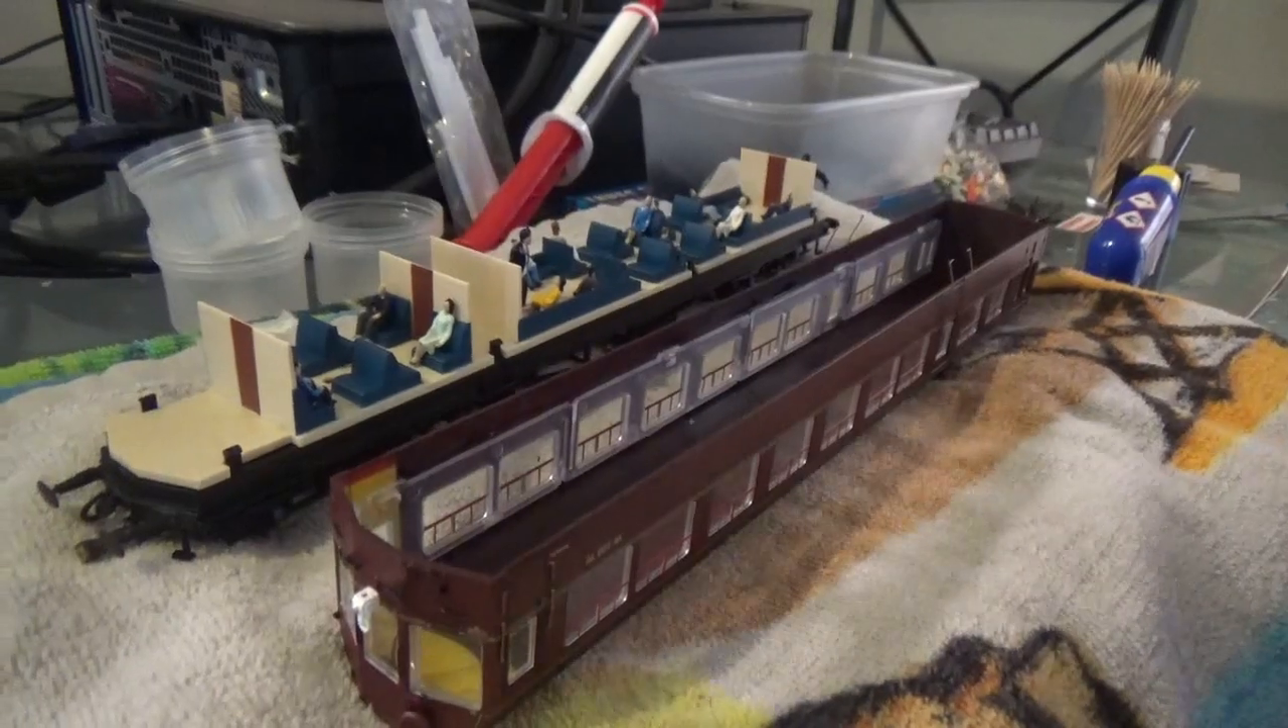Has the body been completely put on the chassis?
No.